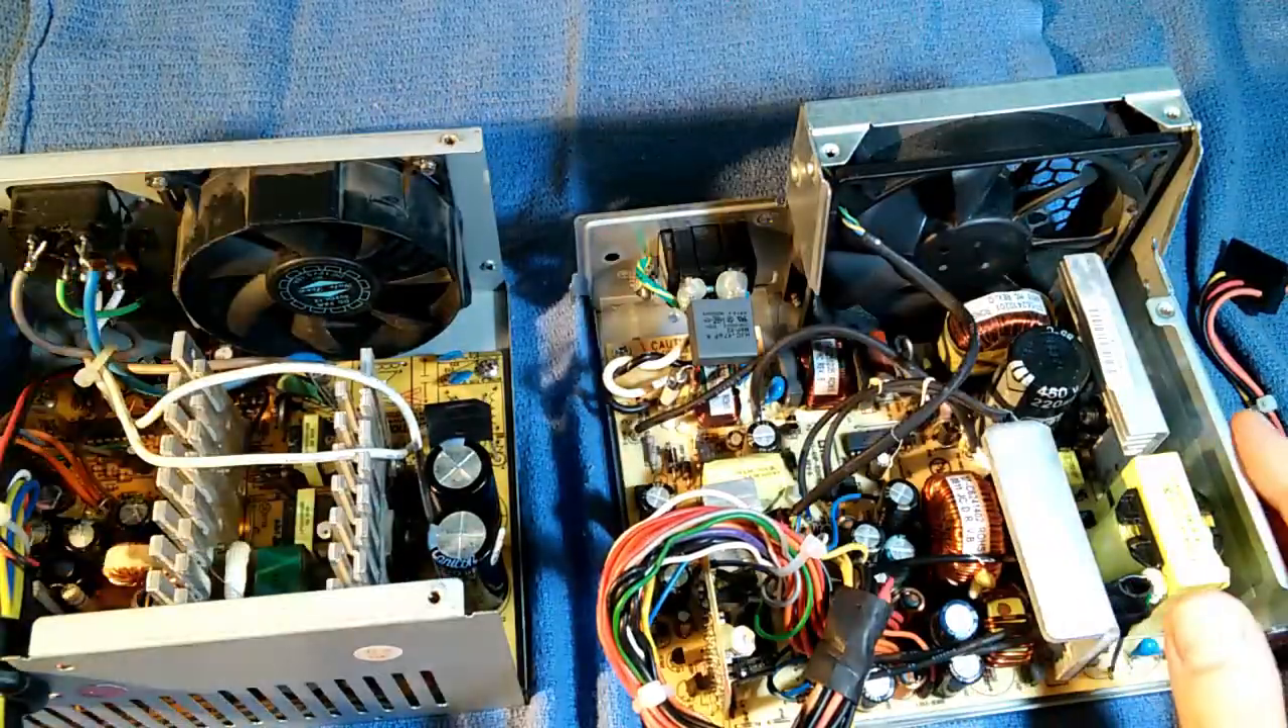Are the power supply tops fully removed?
Yes.